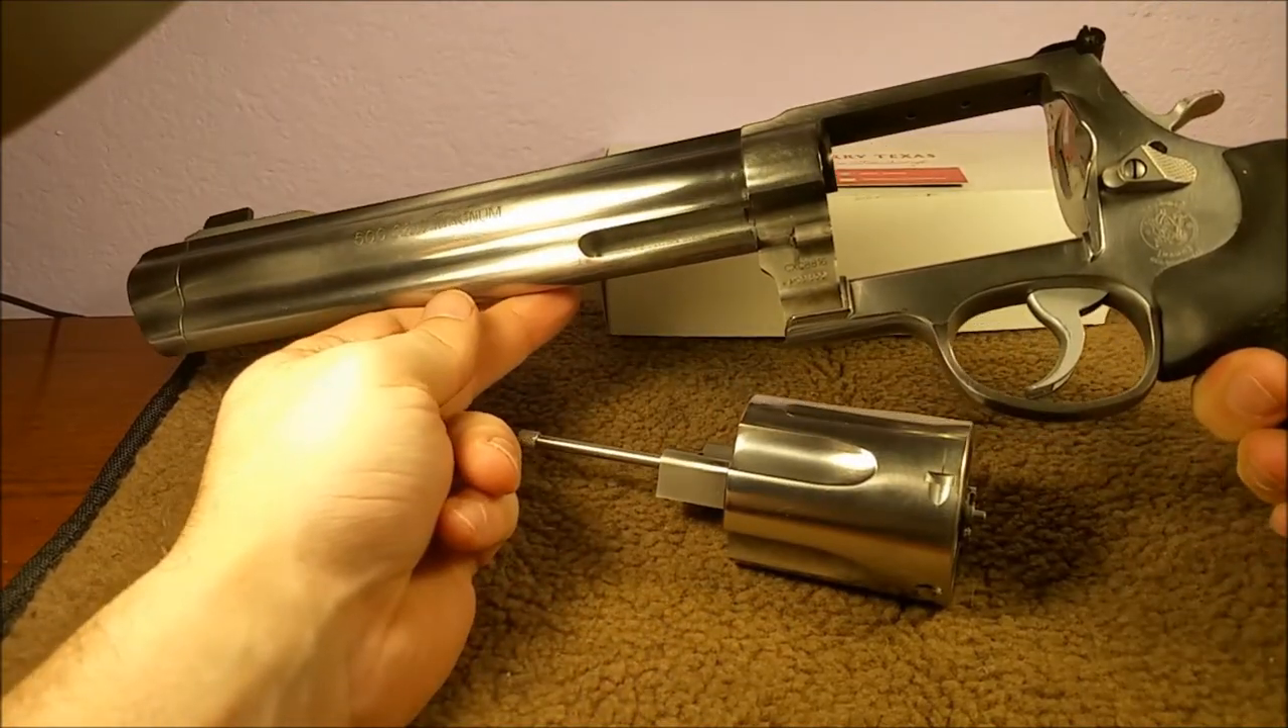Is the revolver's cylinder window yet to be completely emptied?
No.